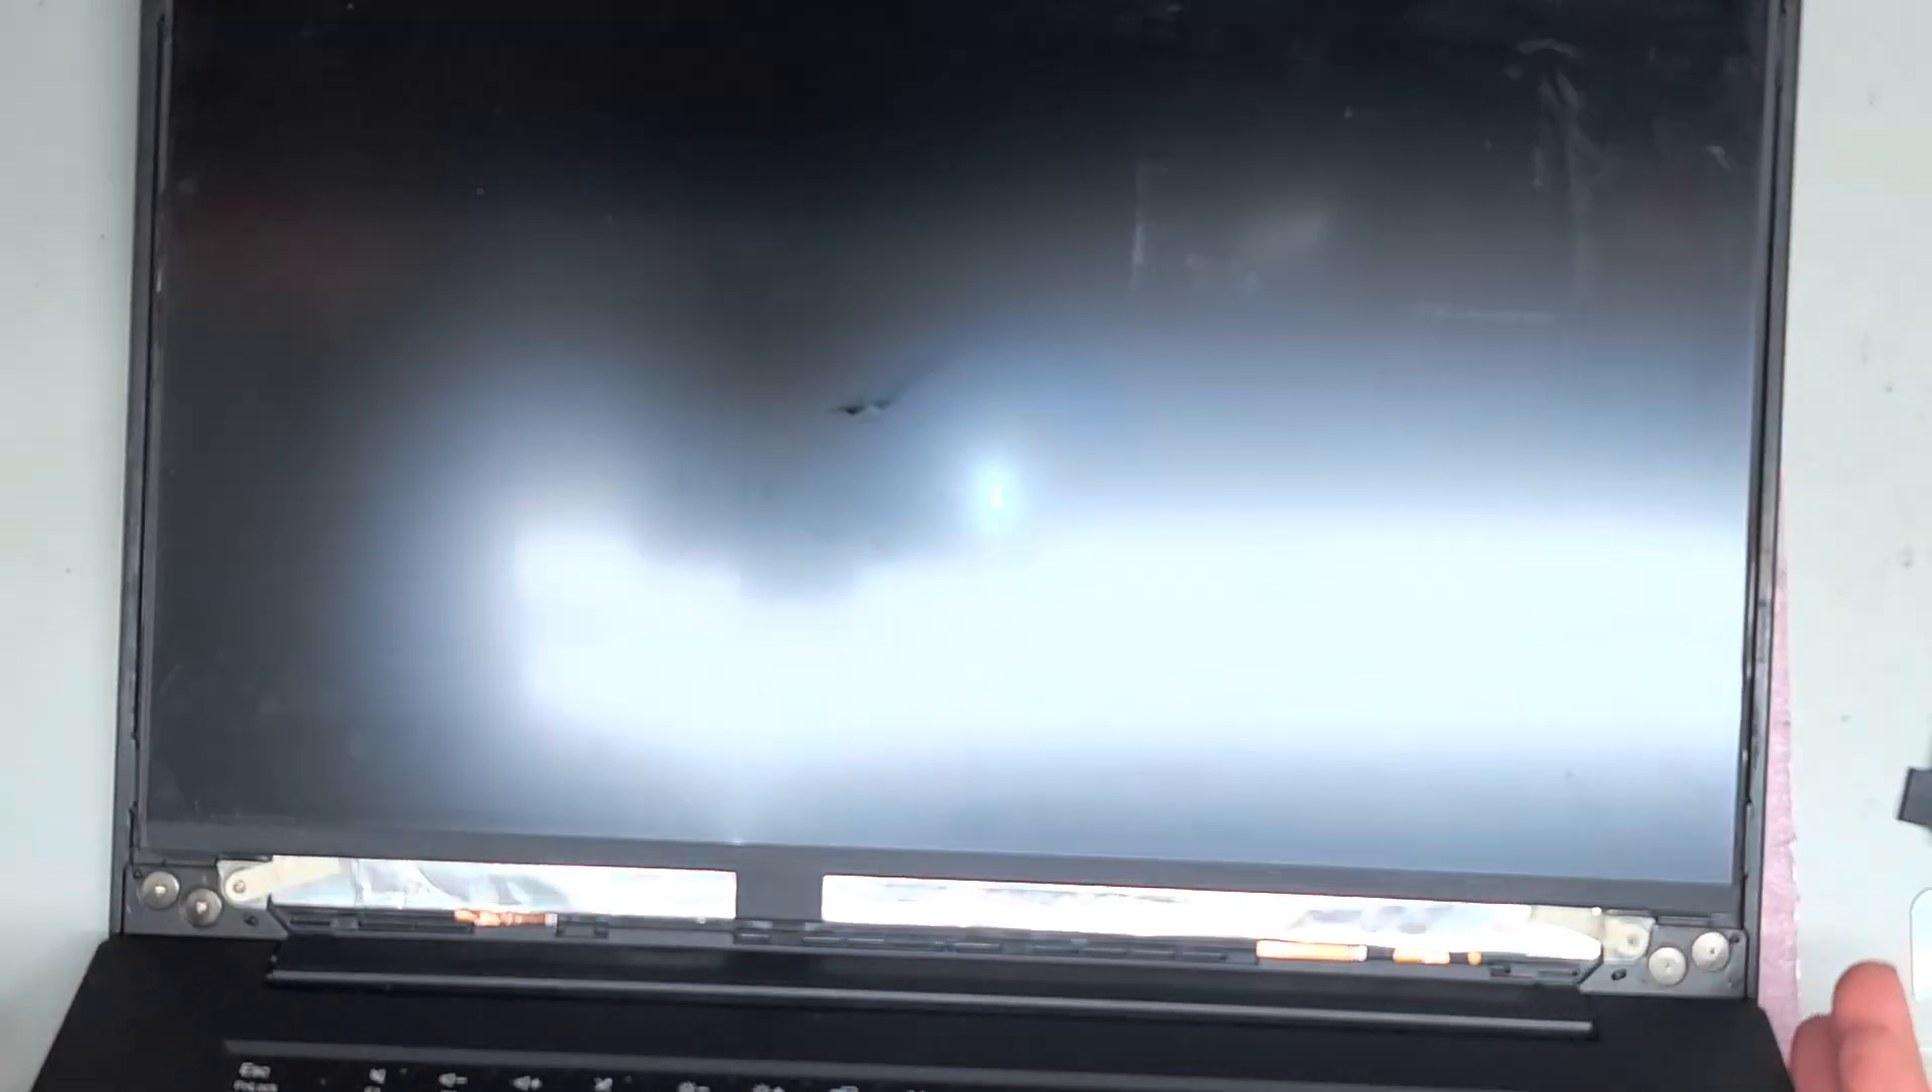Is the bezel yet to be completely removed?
No.